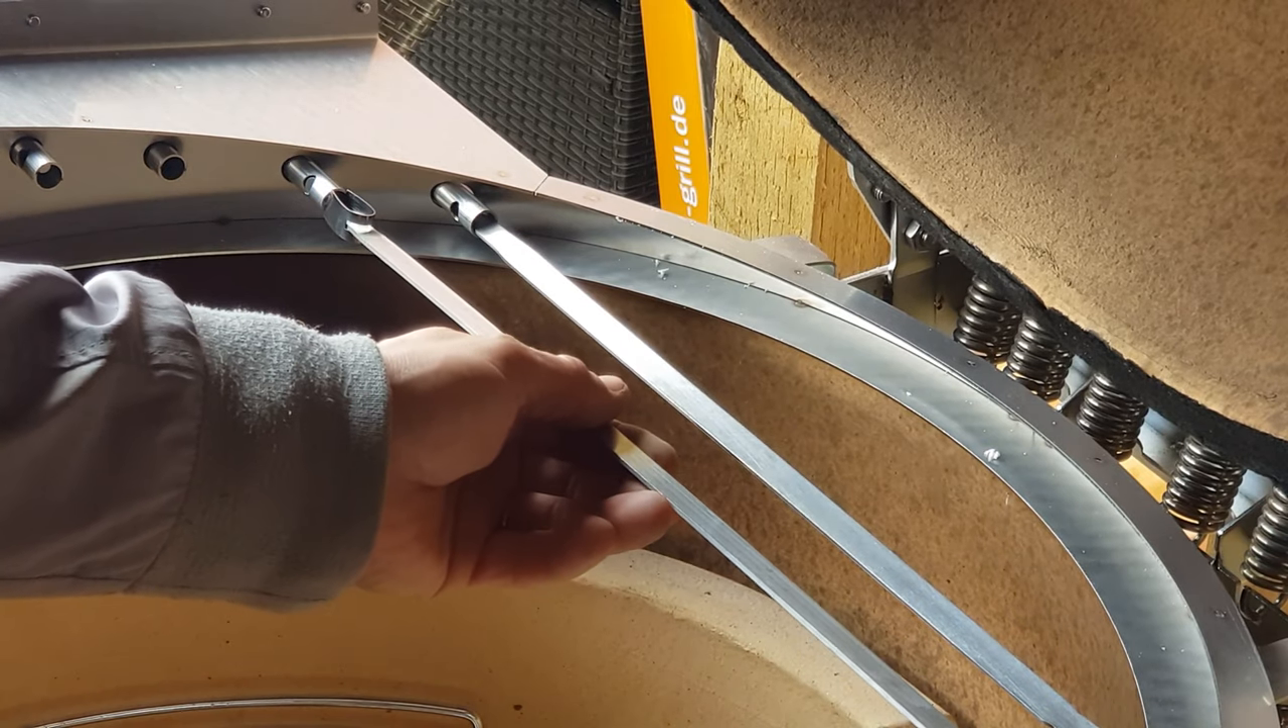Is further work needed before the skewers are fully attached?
Yes.